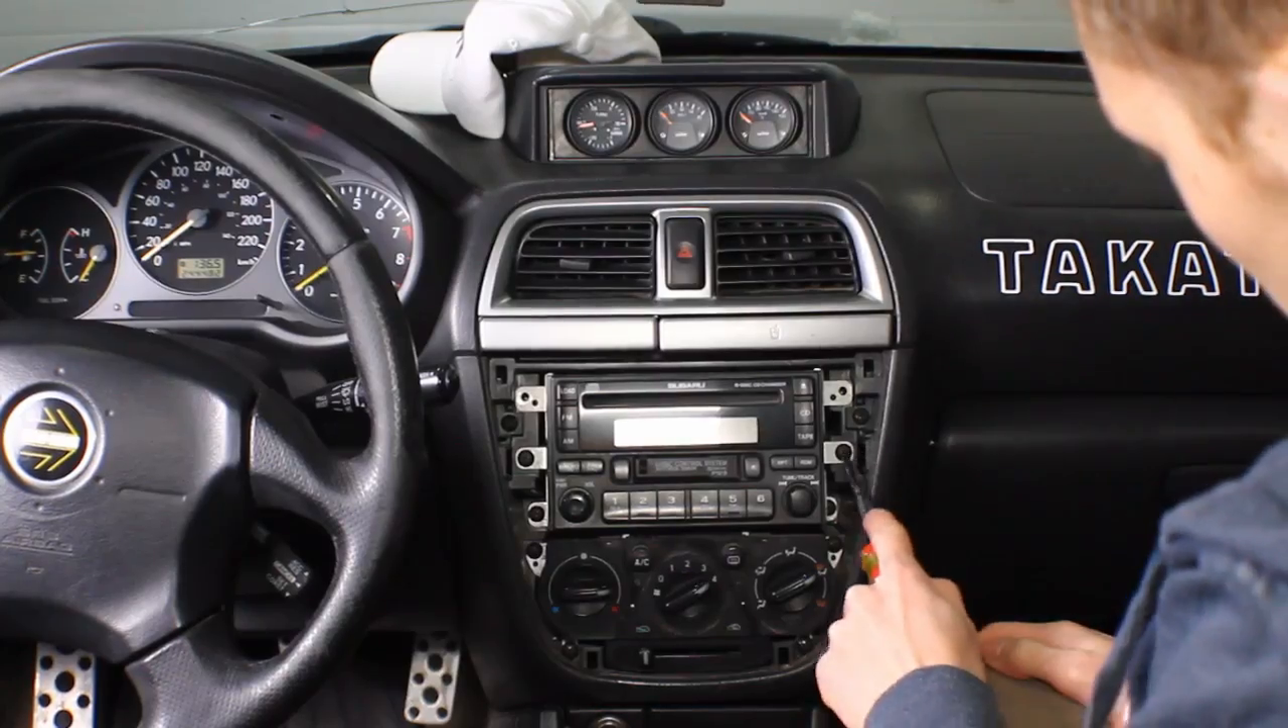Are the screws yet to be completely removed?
Yes.